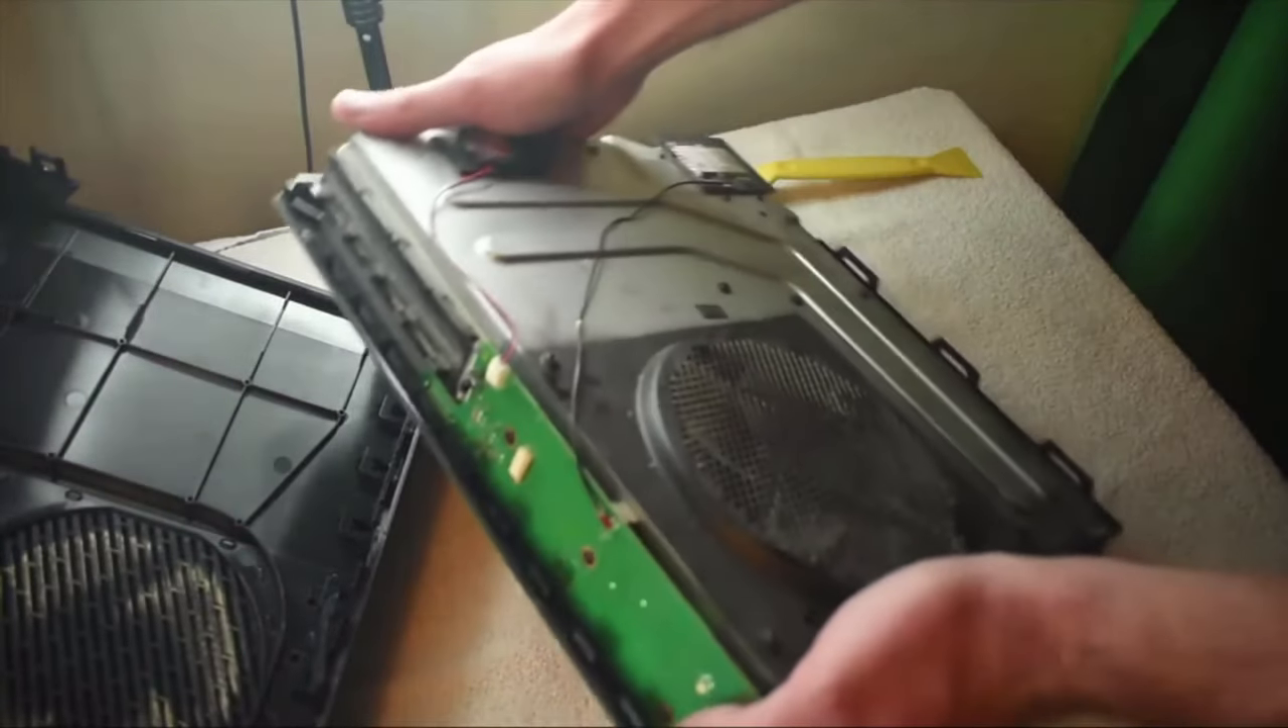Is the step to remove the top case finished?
Yes.